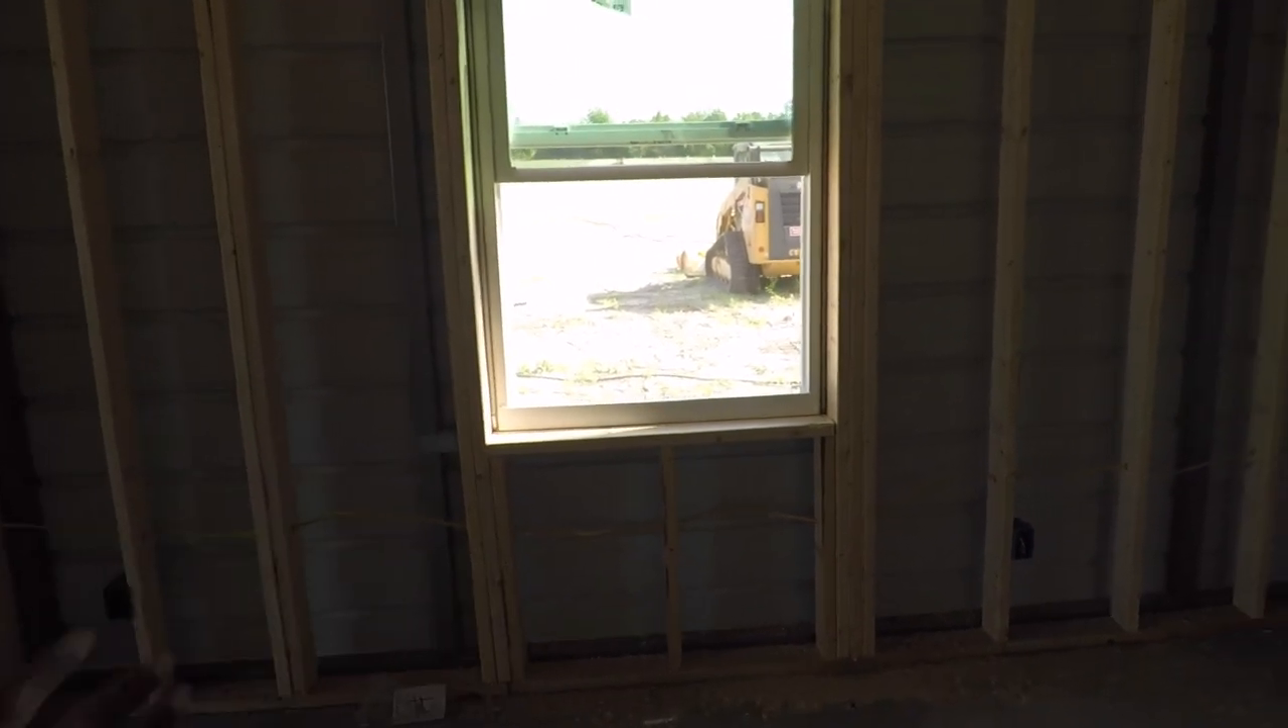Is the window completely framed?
Yes.